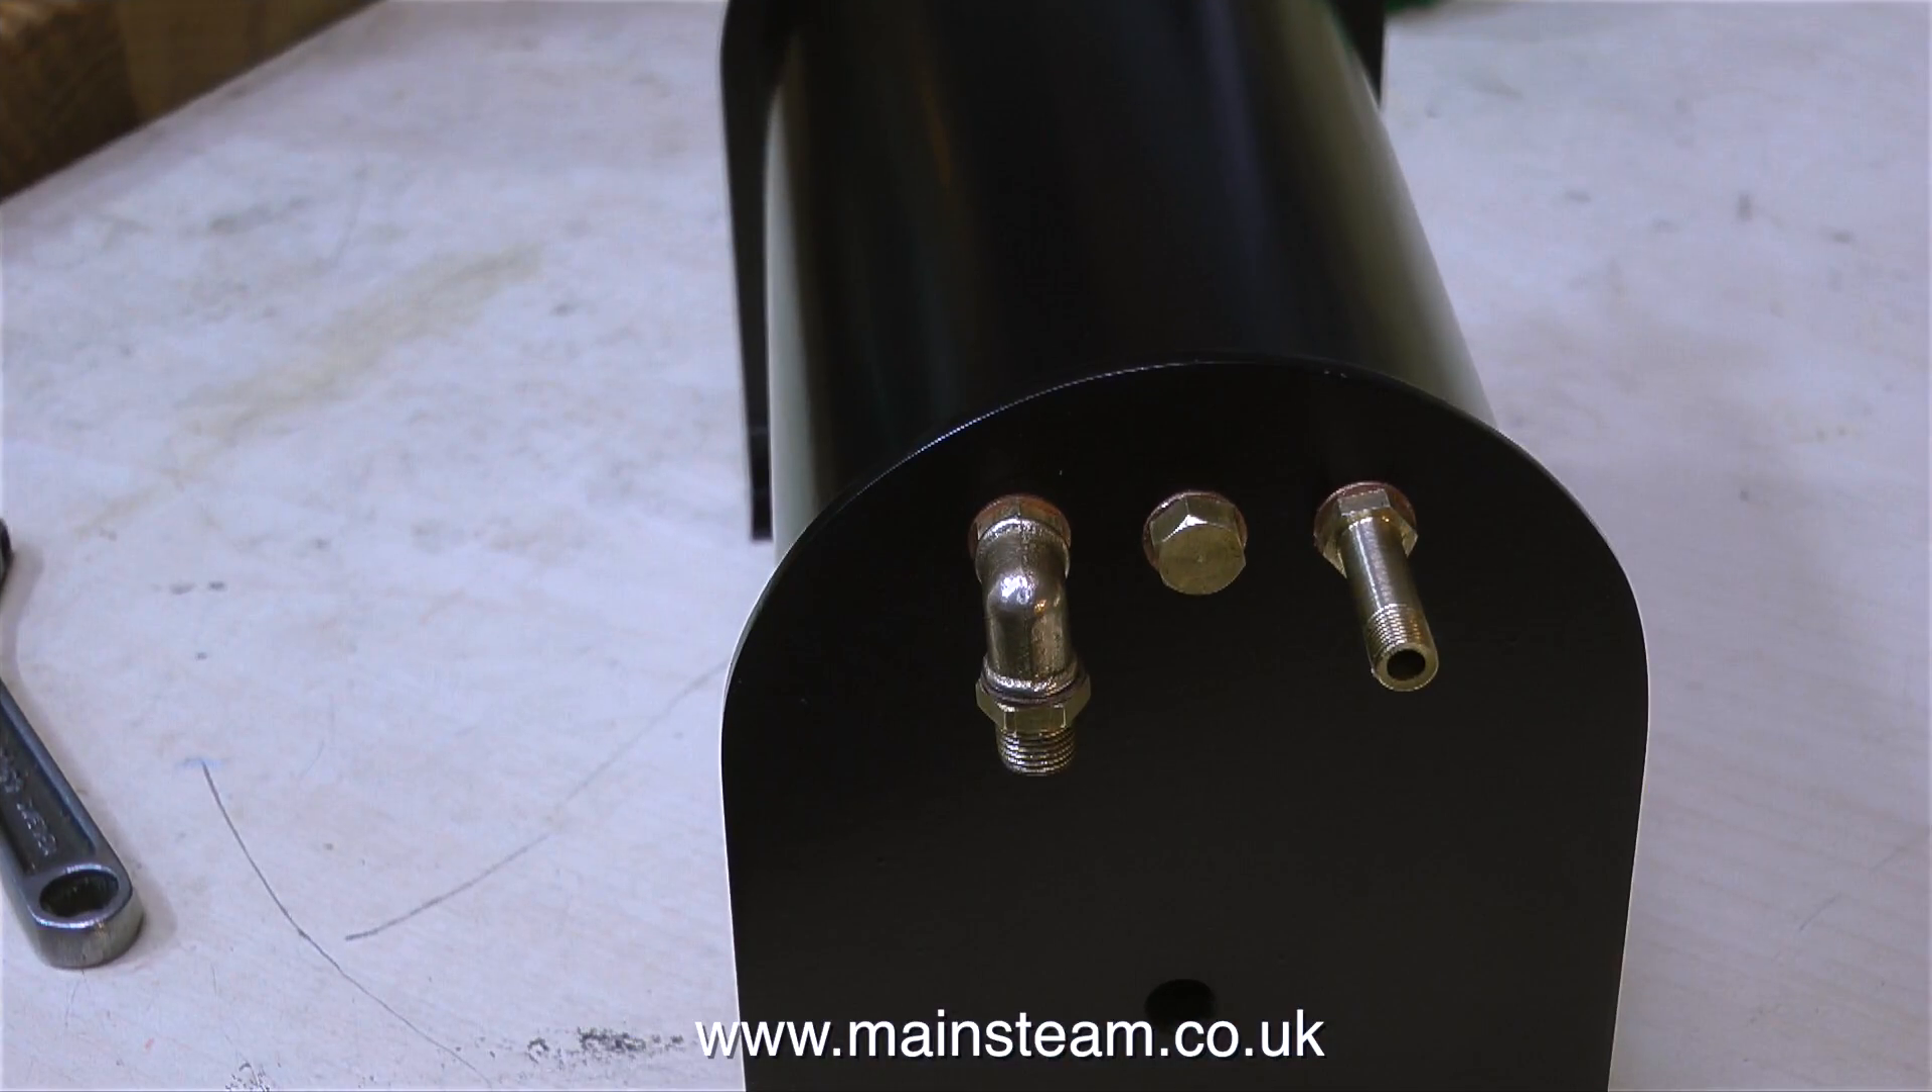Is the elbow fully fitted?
Yes.